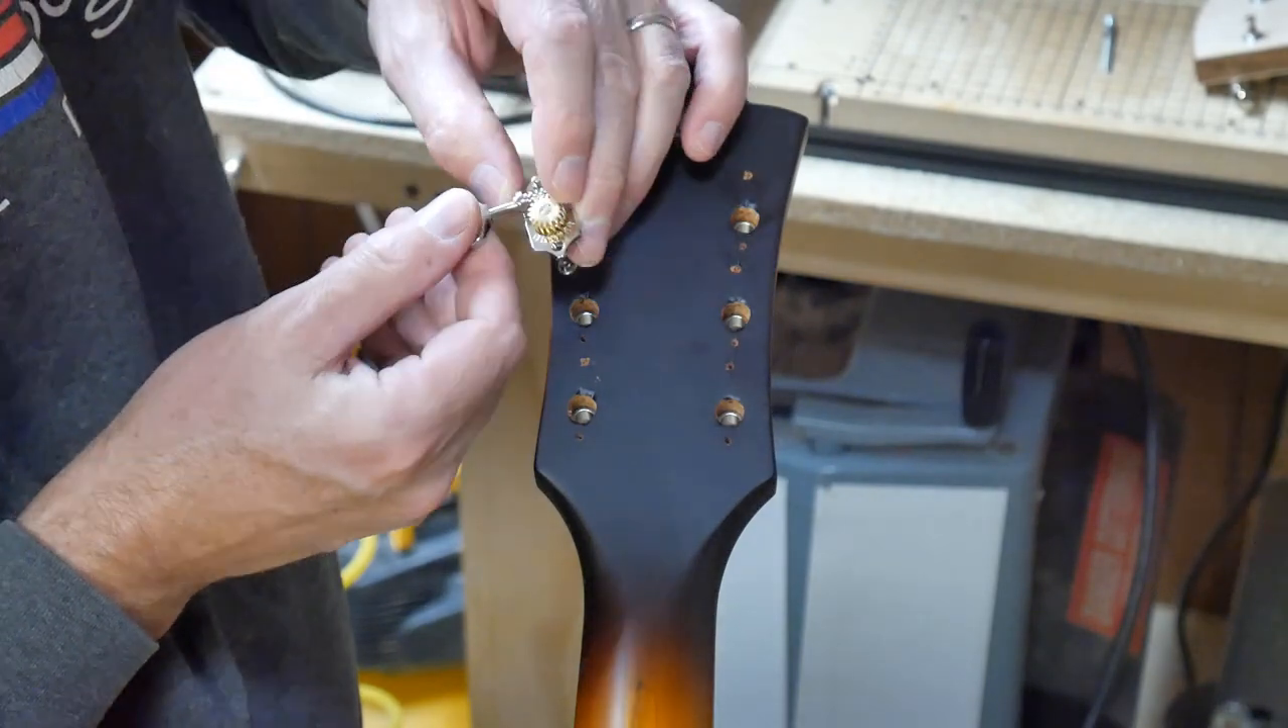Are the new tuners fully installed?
No.